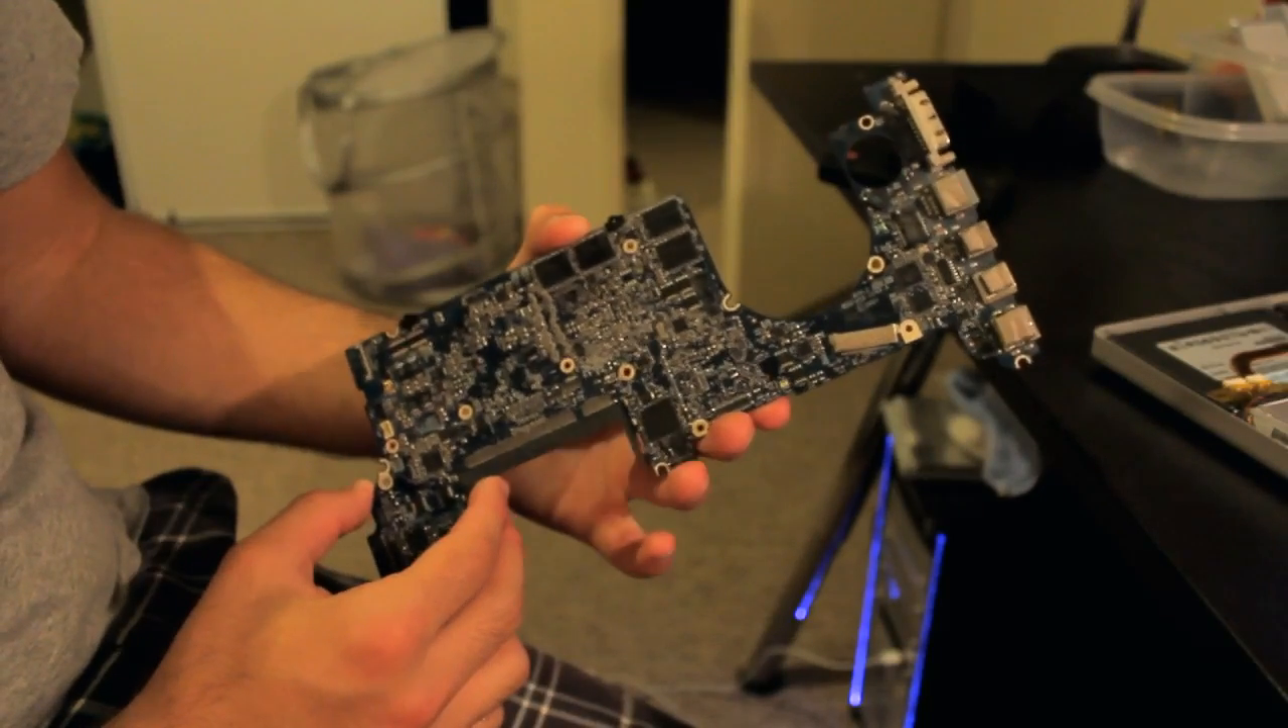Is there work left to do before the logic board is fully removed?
No.